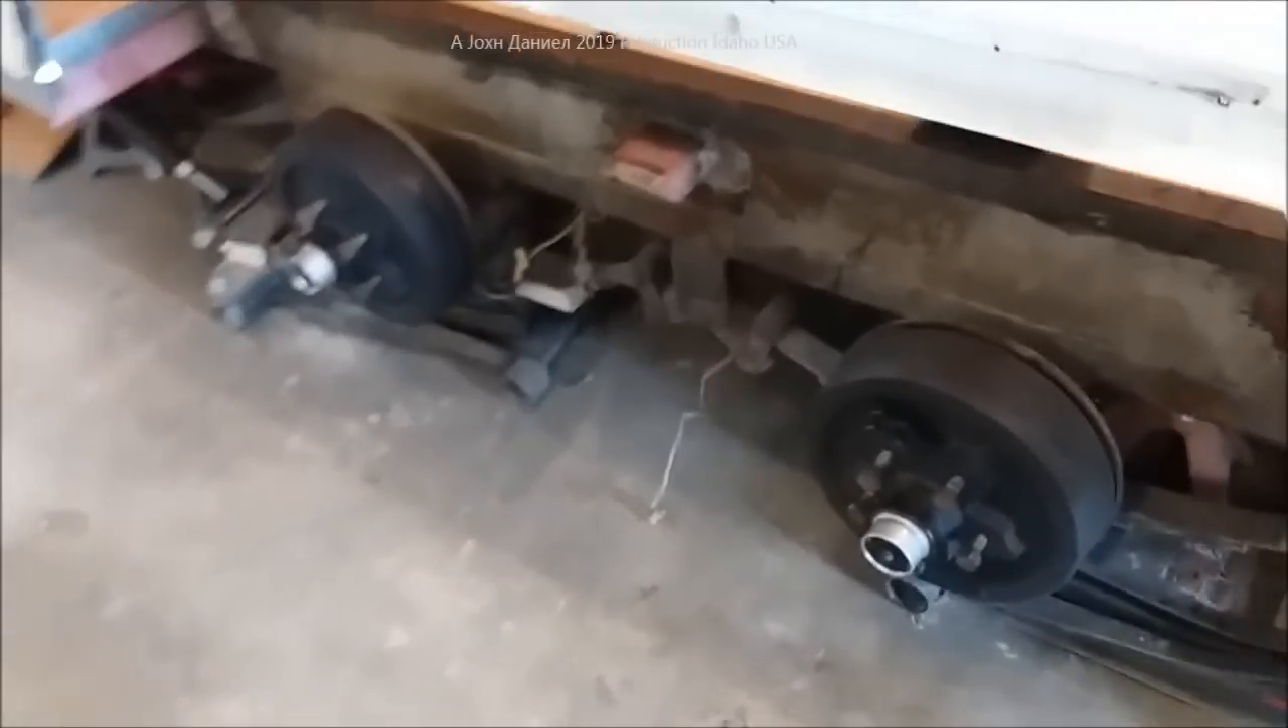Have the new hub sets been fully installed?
Yes.